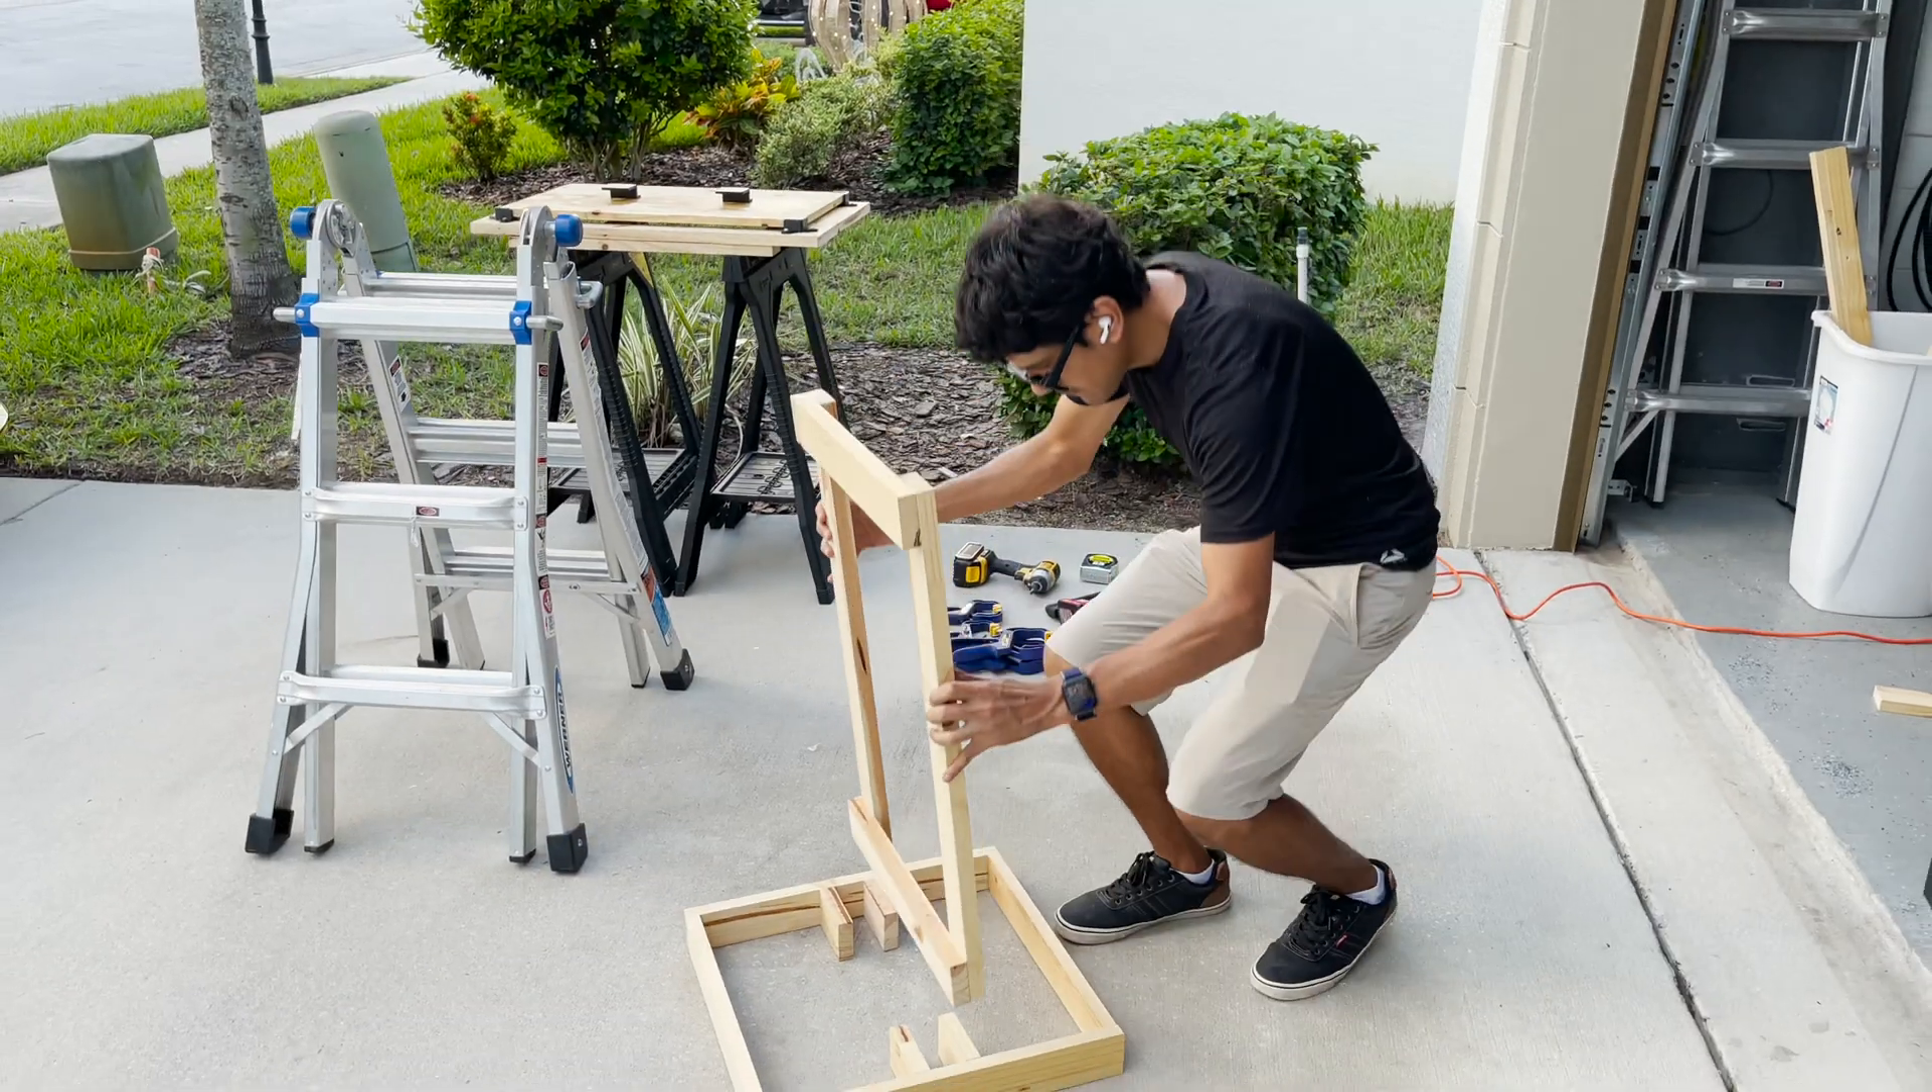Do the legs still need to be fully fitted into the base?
Yes.